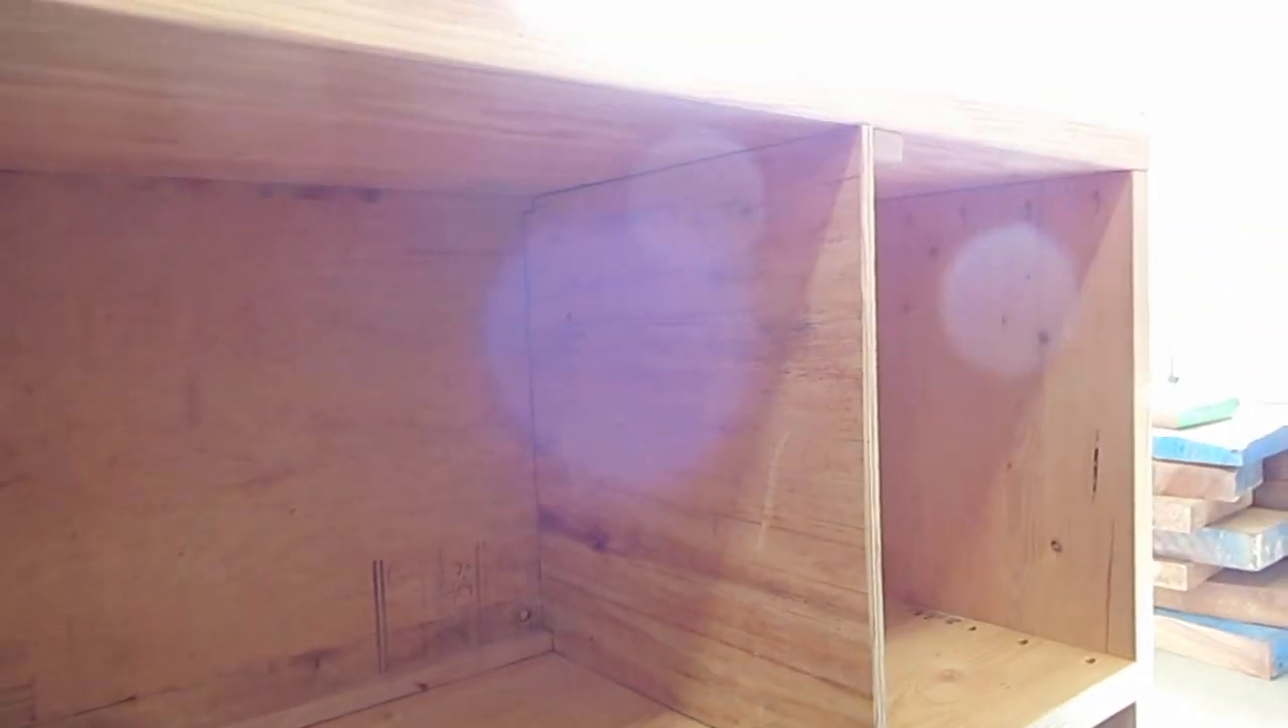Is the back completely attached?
Yes.